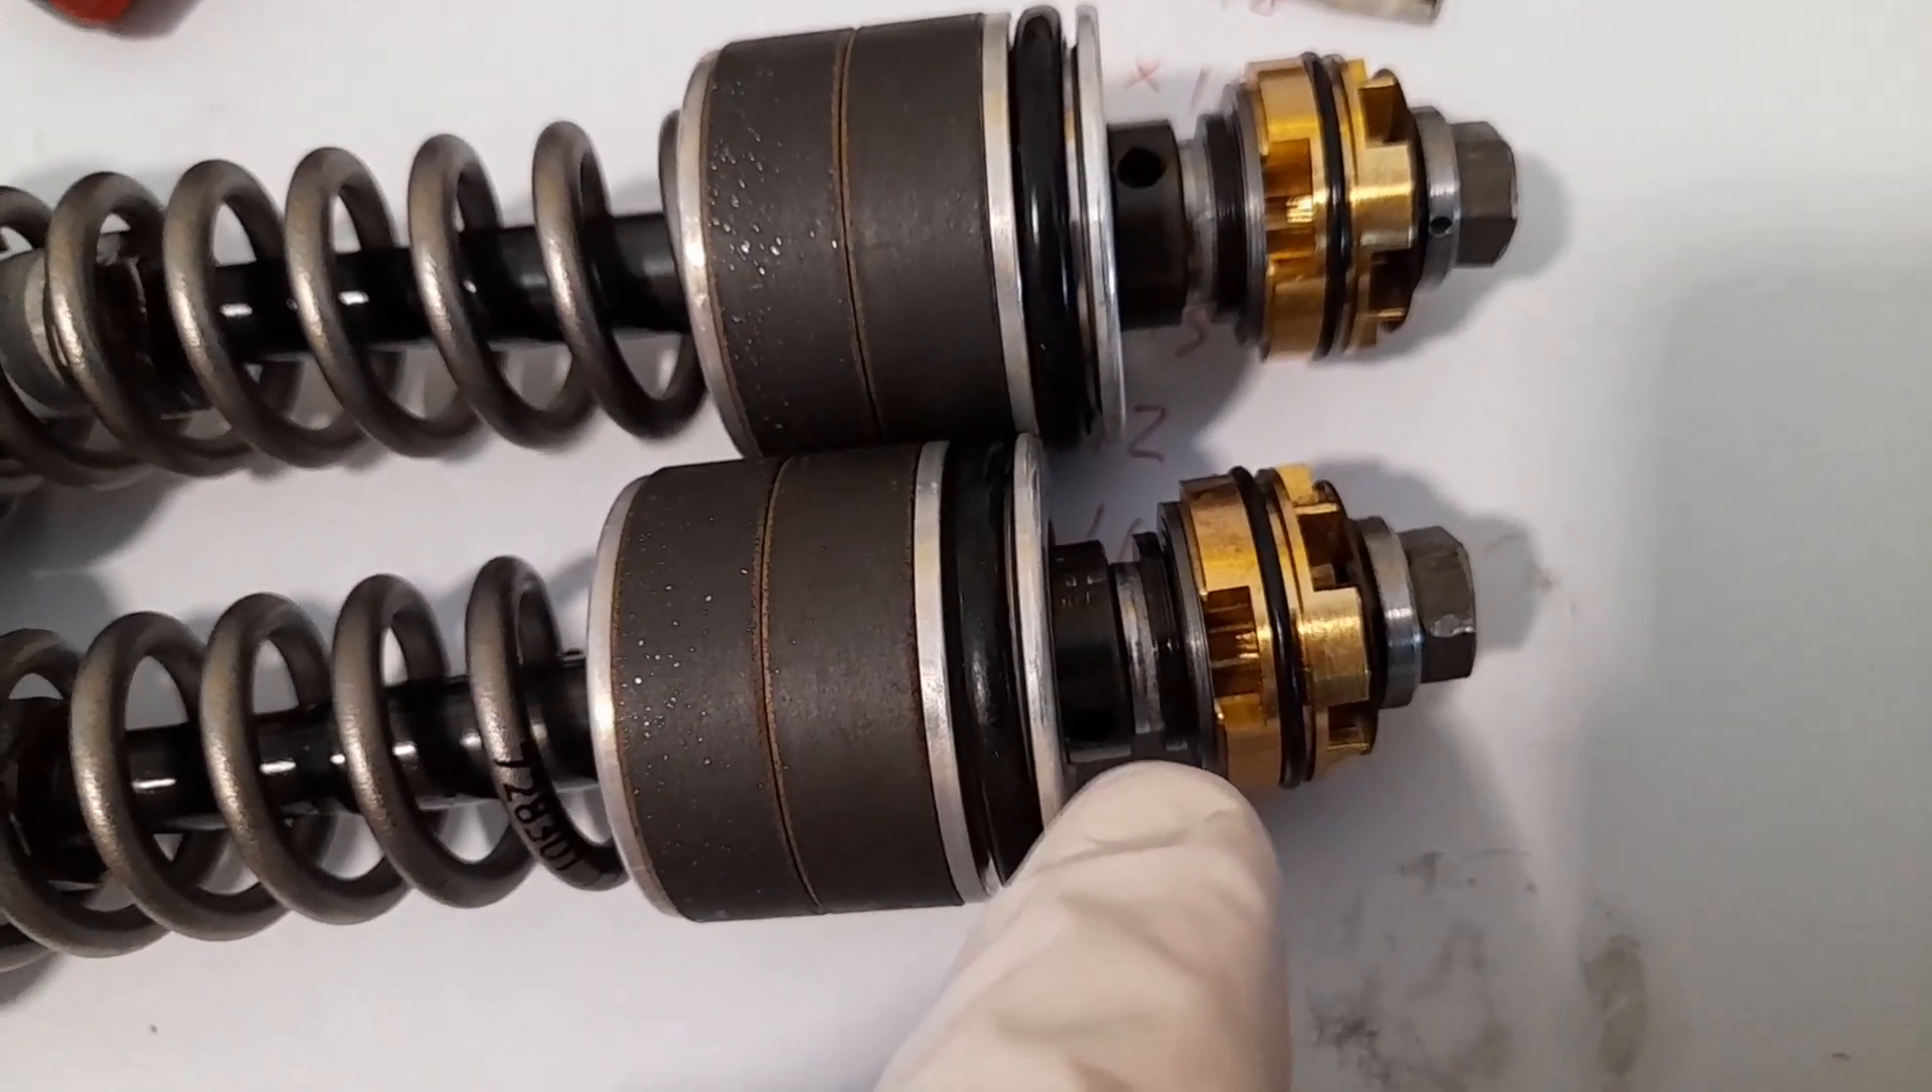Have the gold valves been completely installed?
Yes.